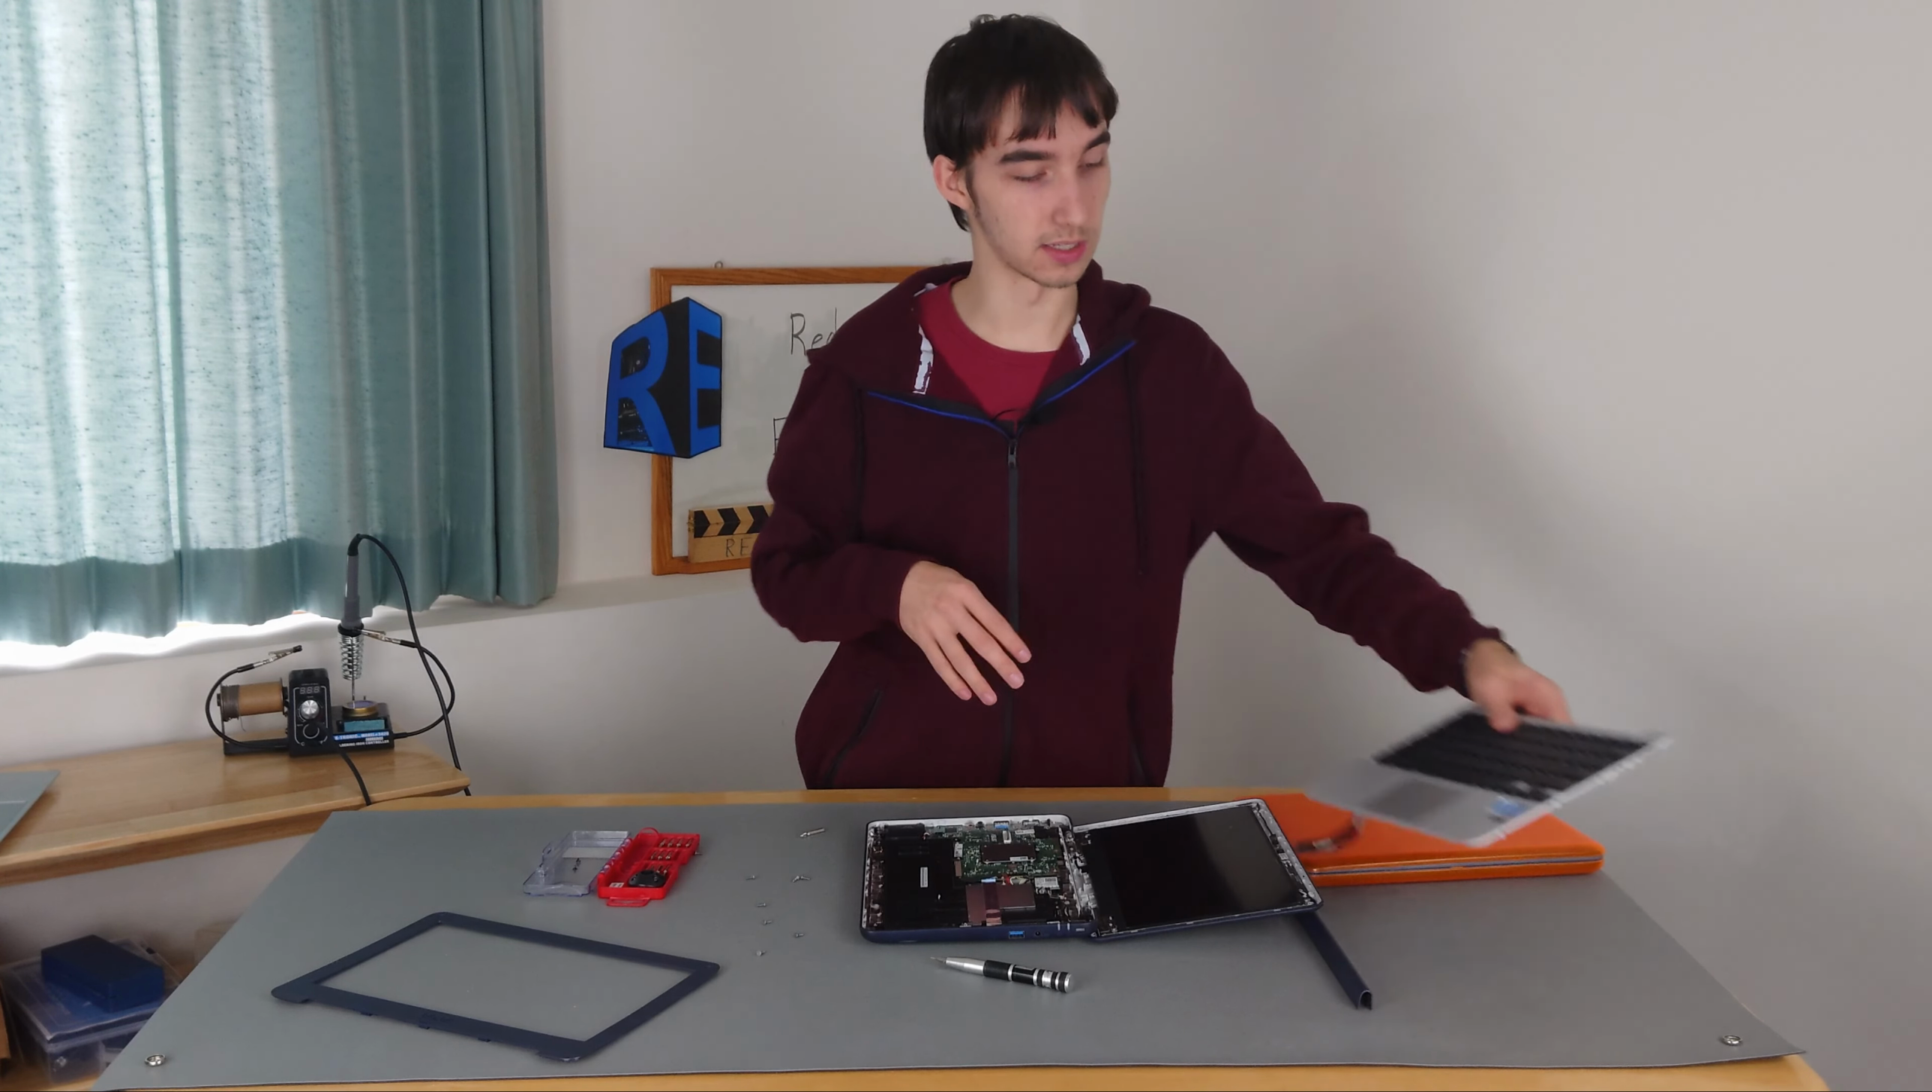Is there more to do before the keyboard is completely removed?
No.